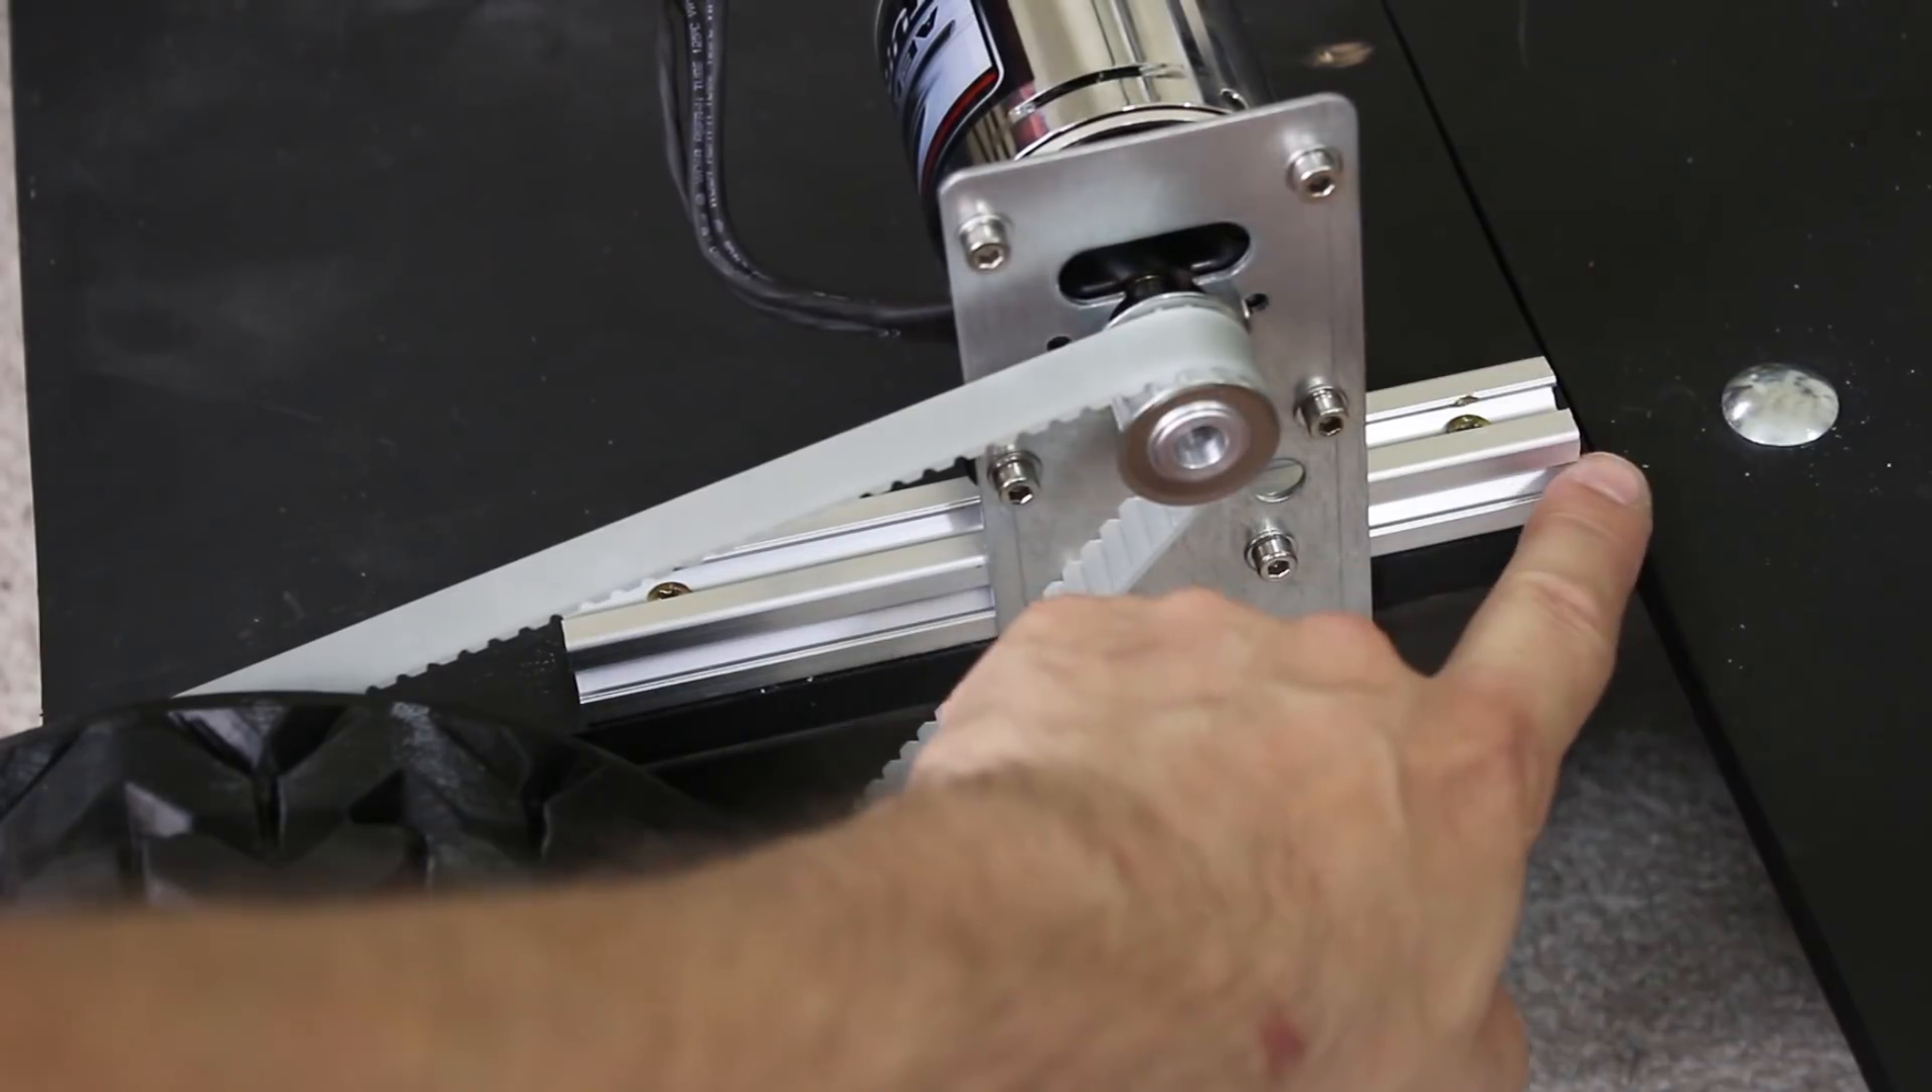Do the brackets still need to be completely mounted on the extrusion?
No.